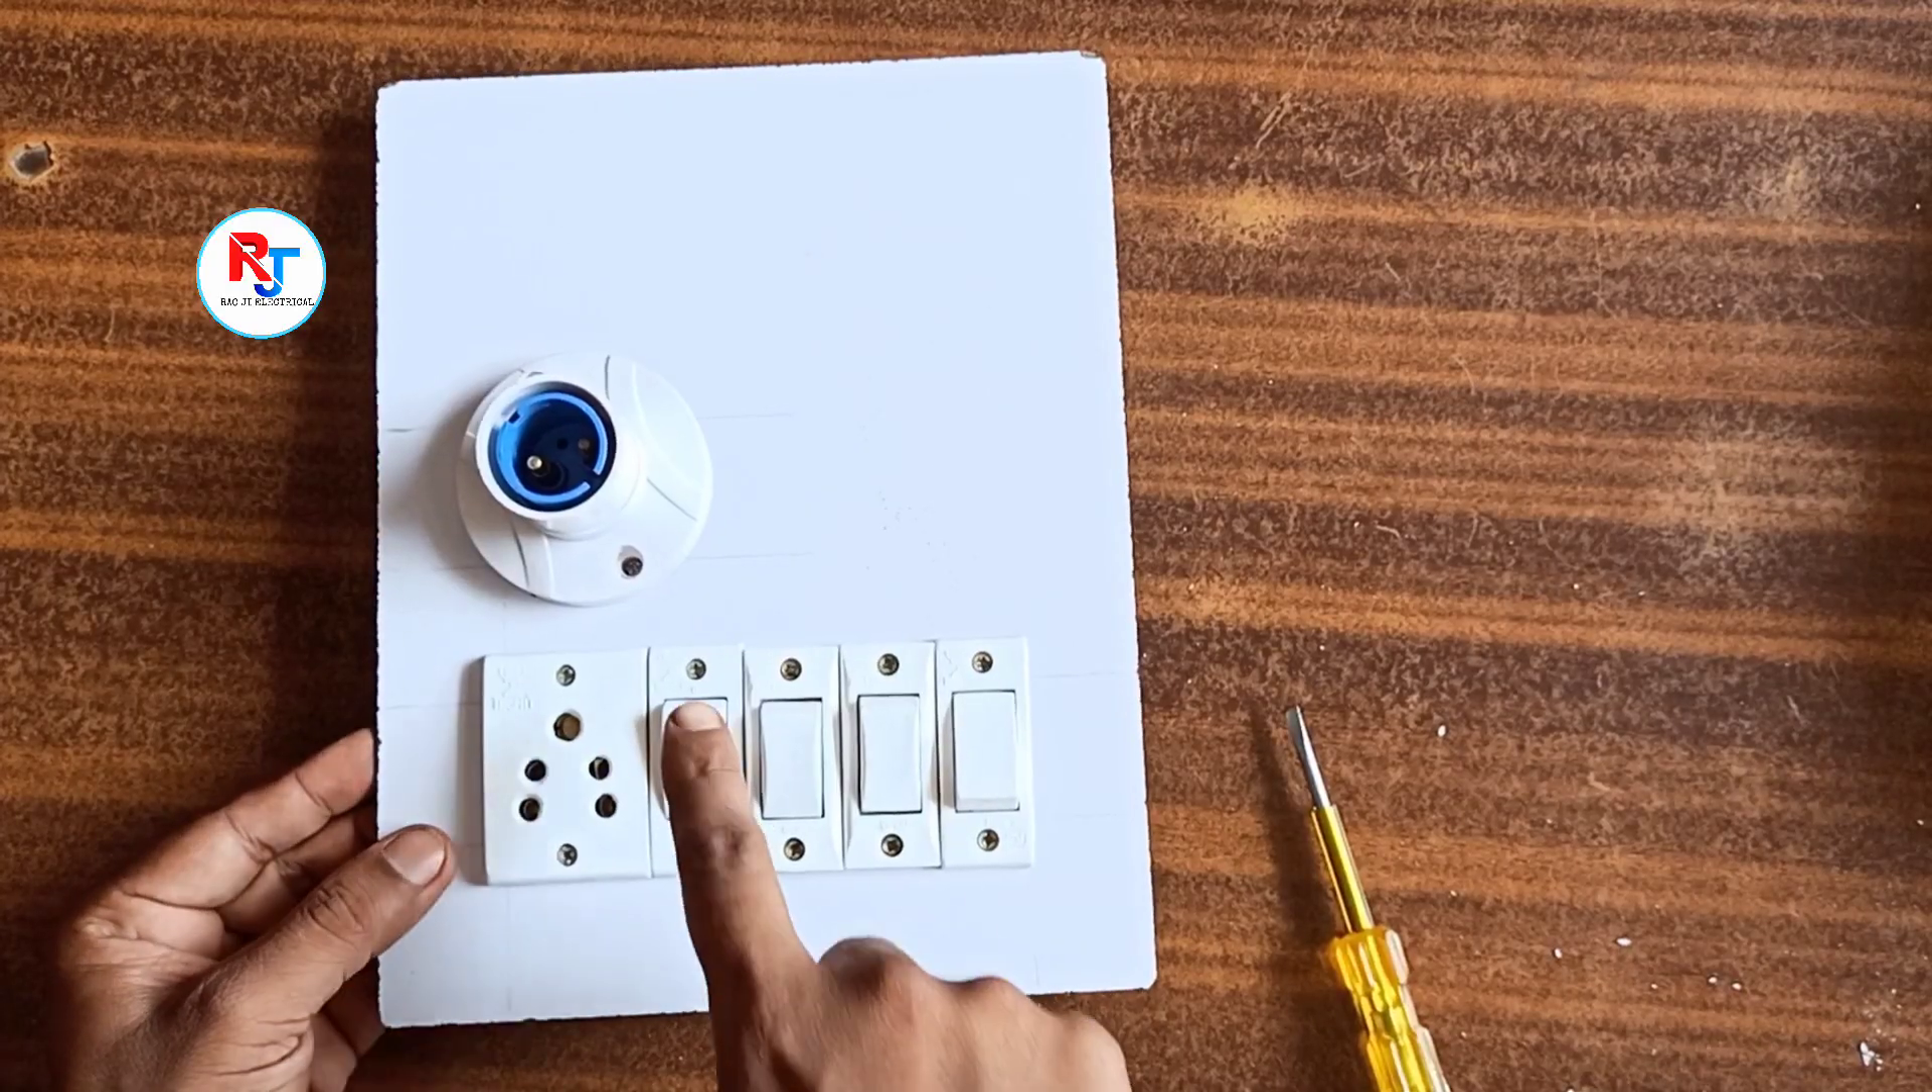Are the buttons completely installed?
Yes.